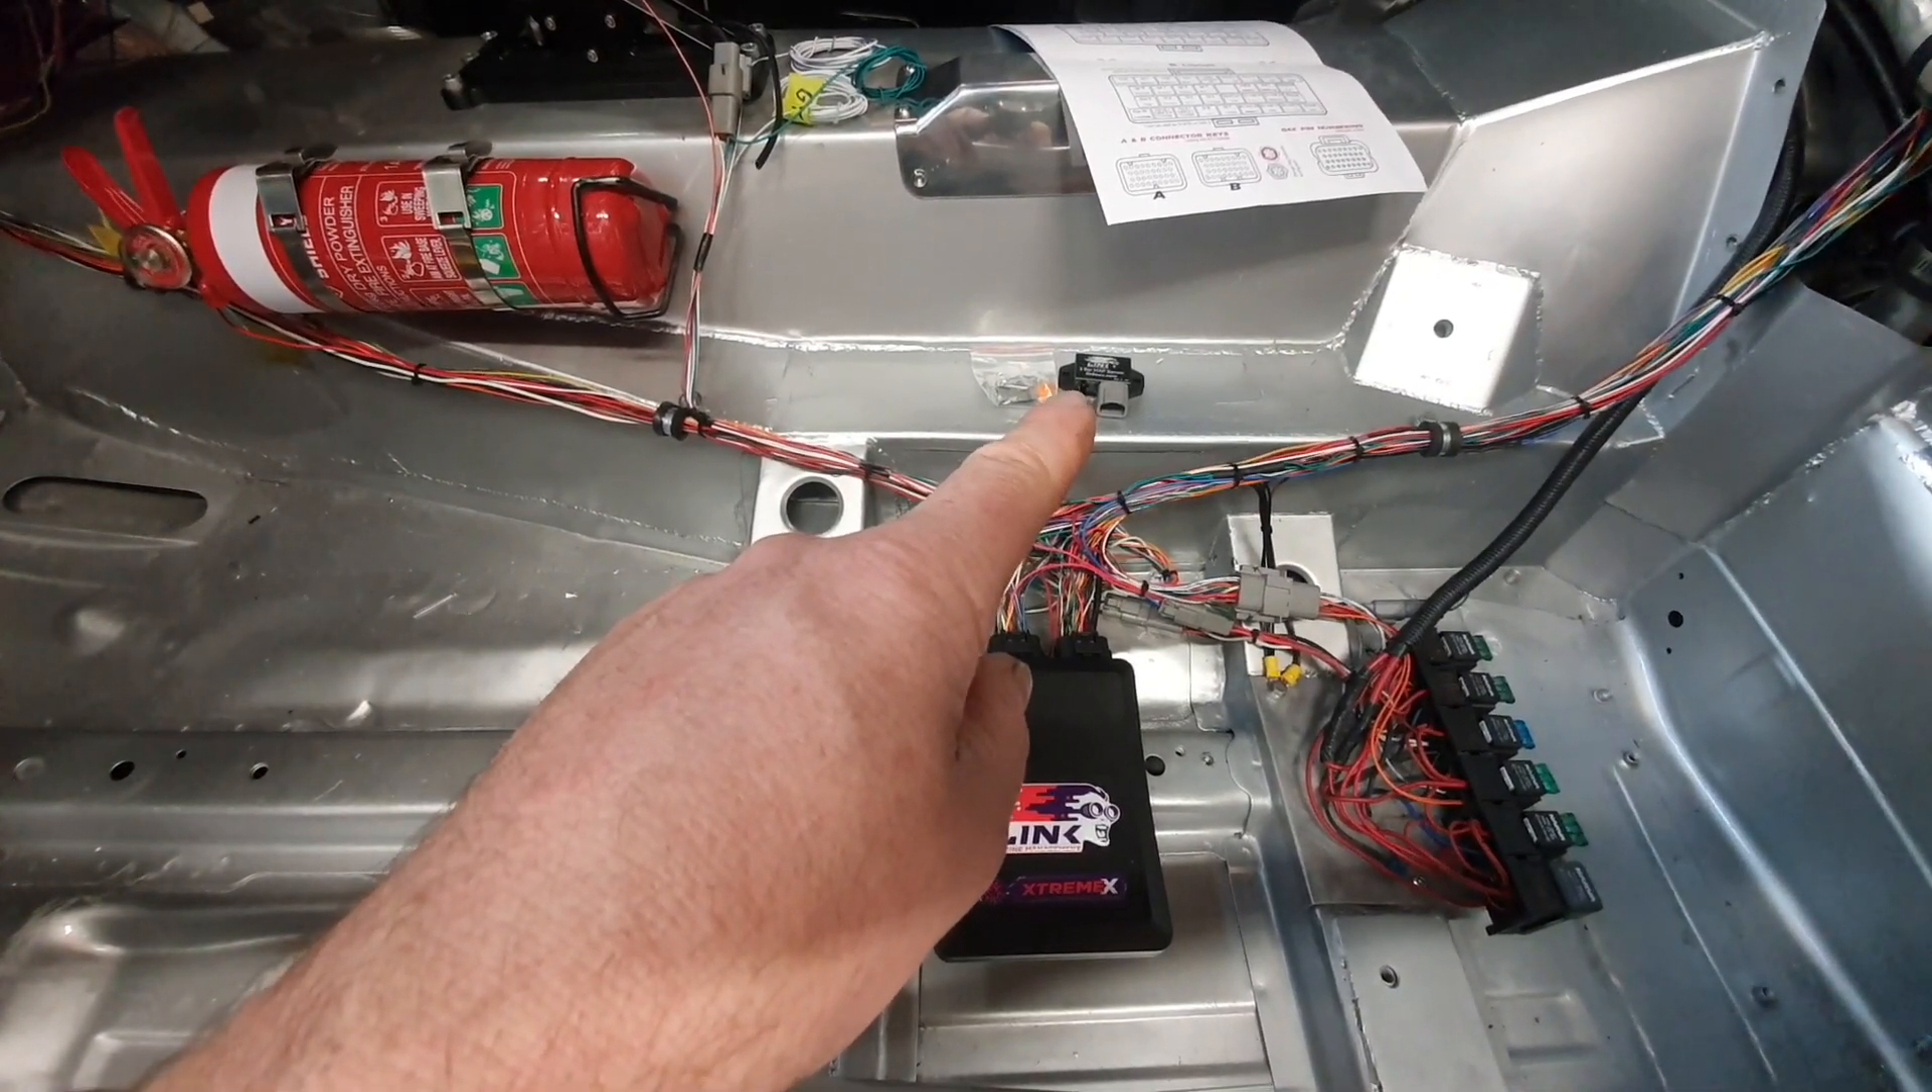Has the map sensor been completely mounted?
No.